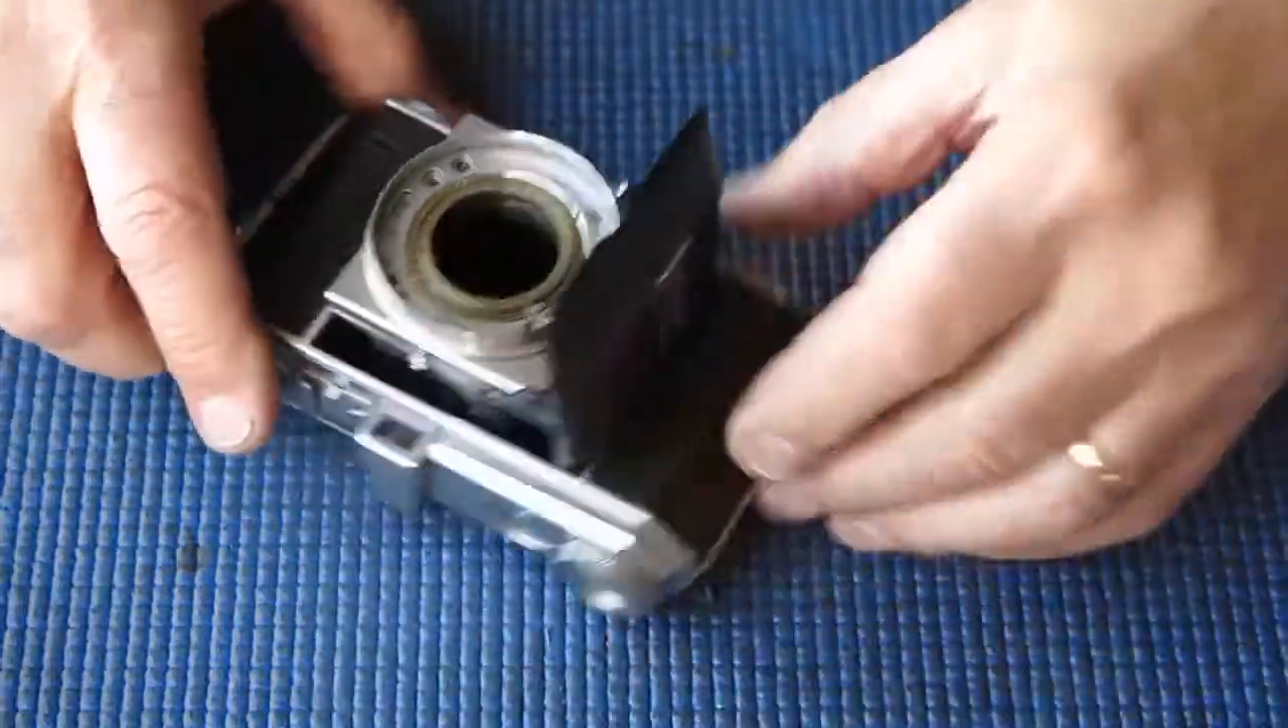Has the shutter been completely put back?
No.